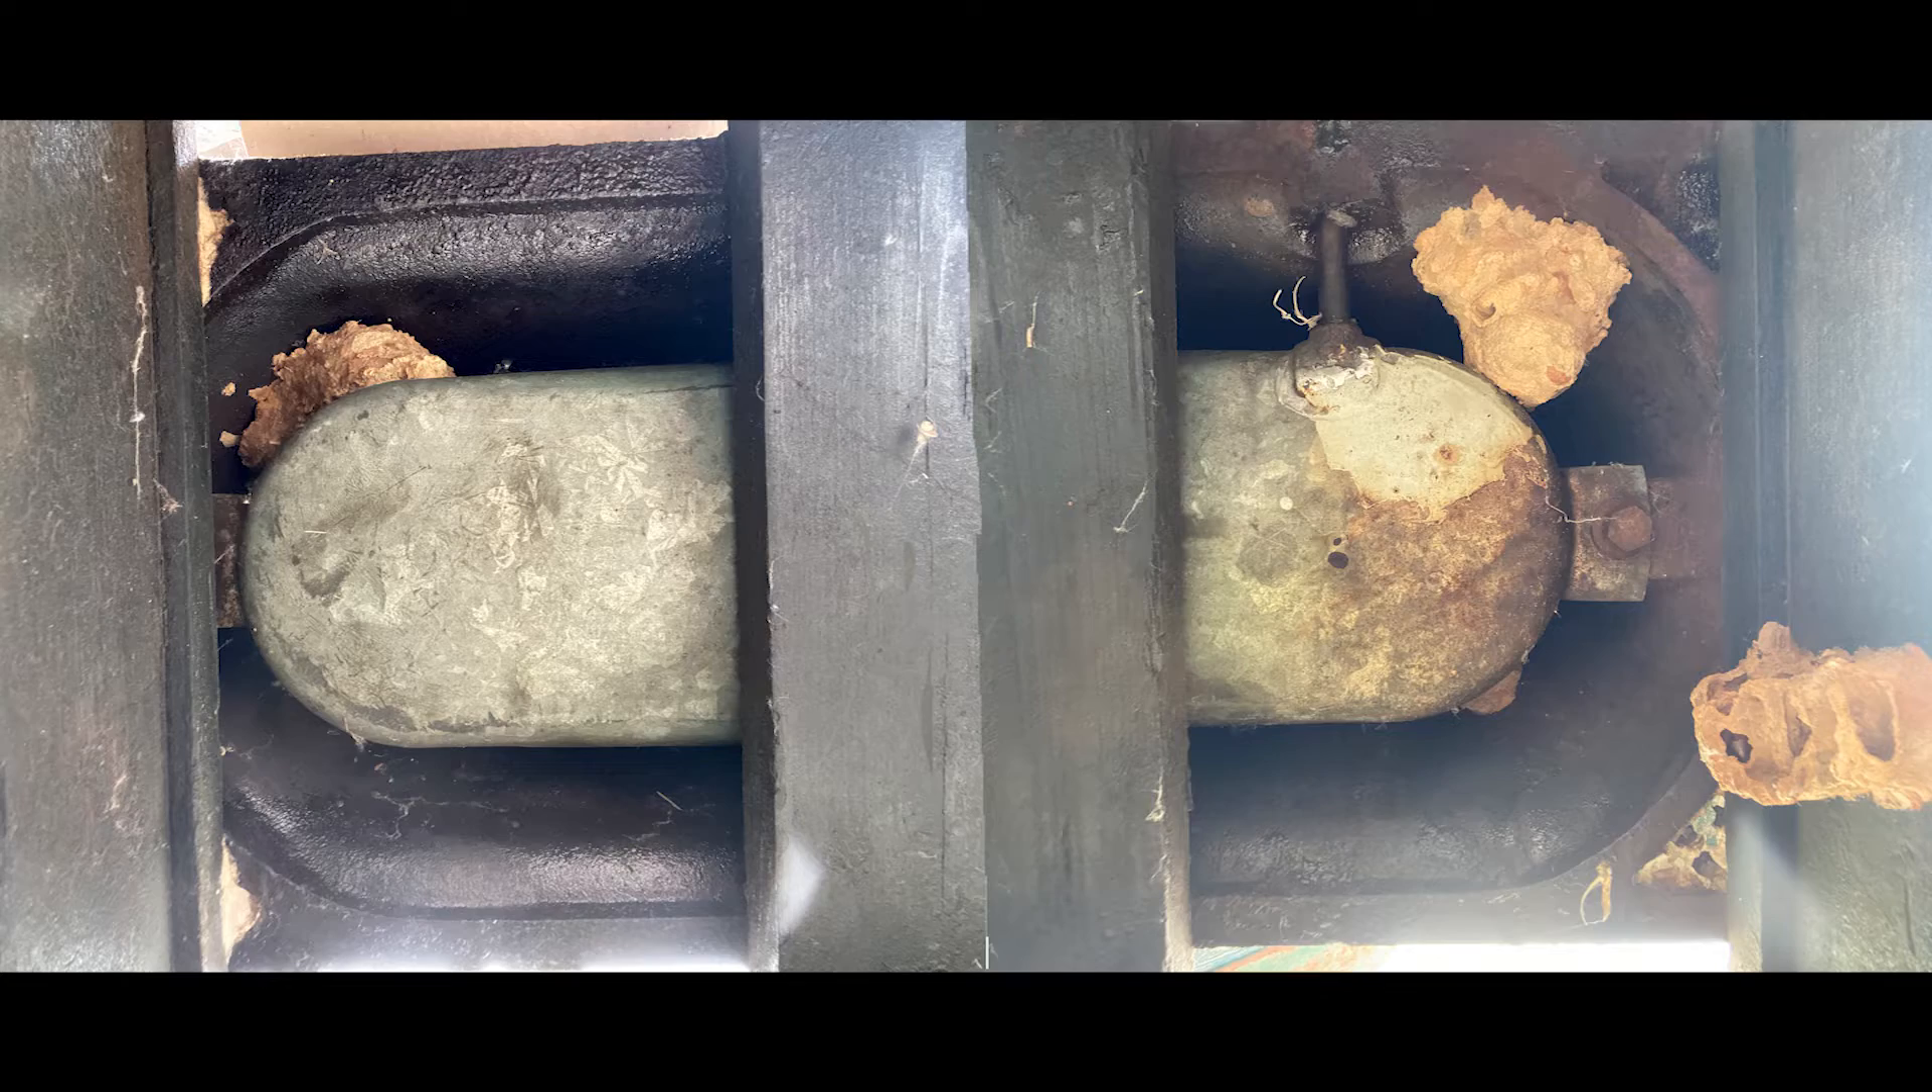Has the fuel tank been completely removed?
No.